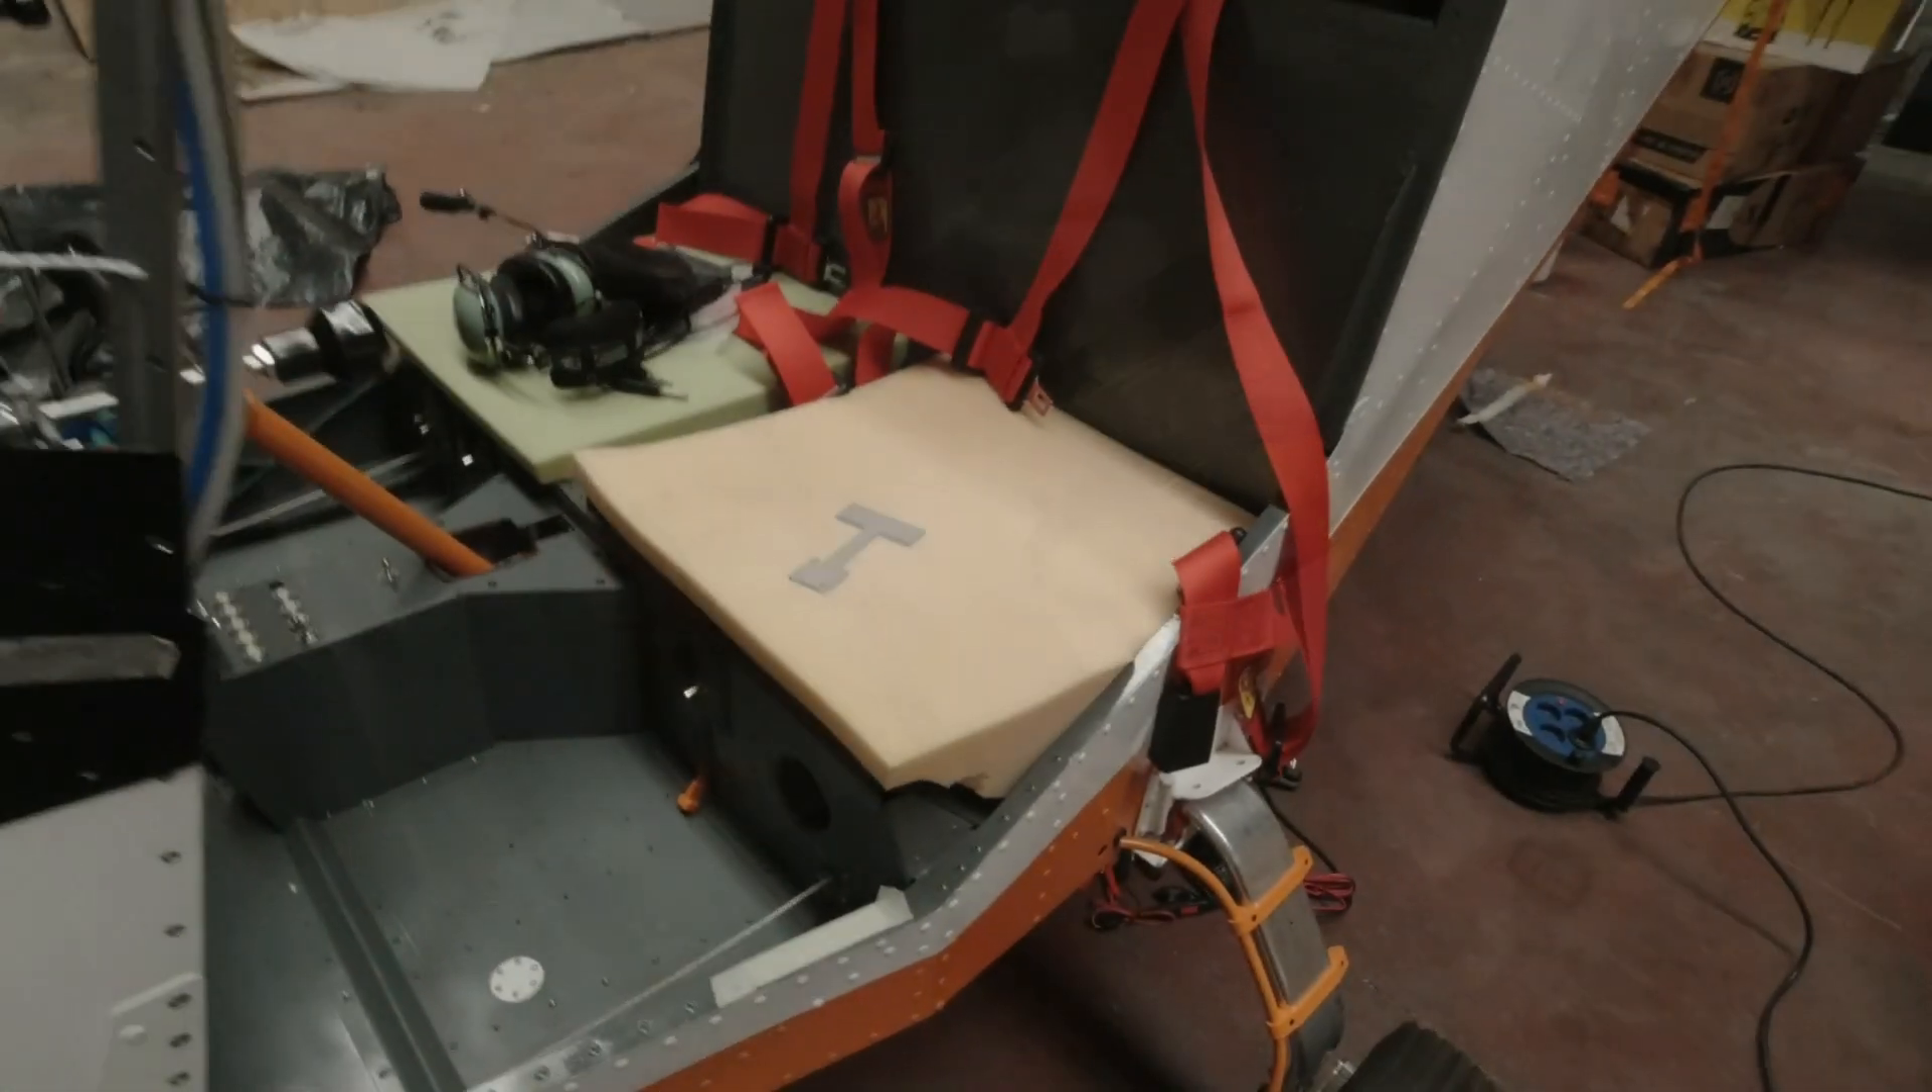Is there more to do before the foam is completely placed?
No.